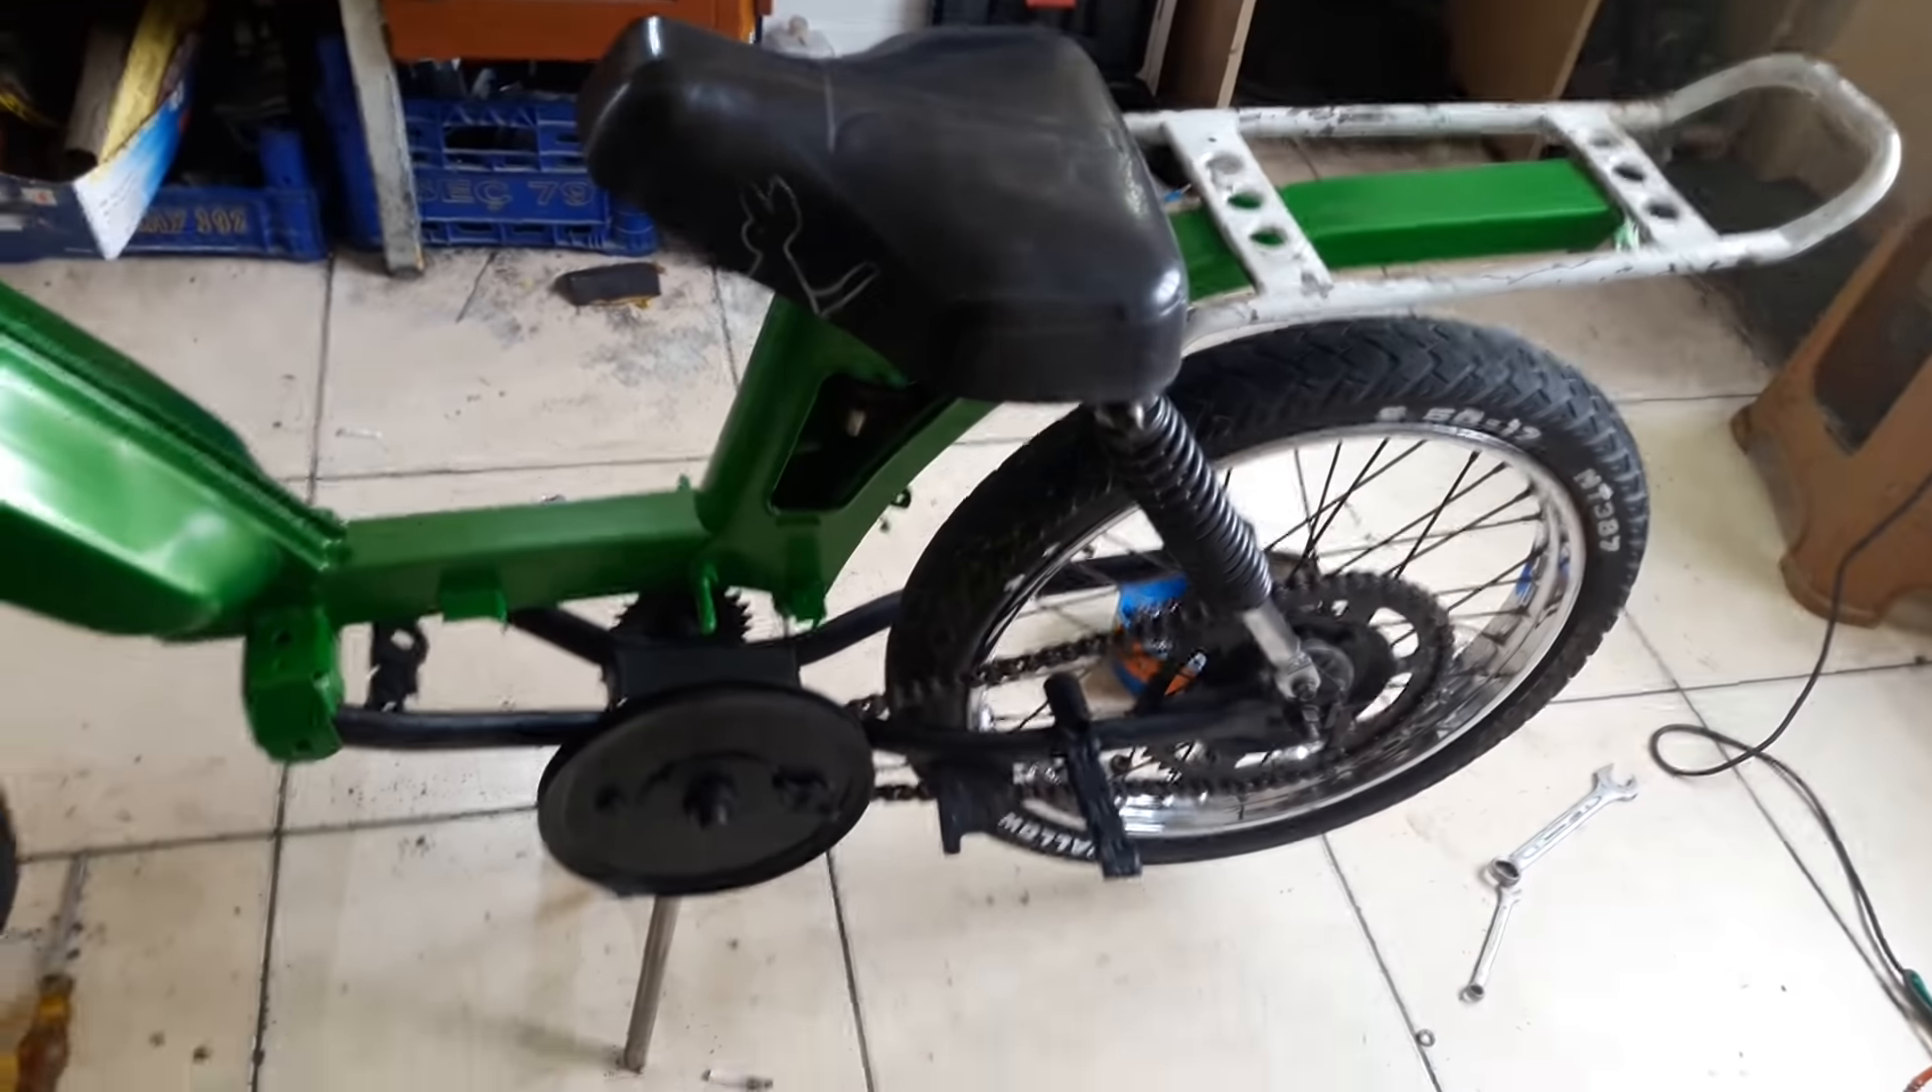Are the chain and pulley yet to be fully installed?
No.